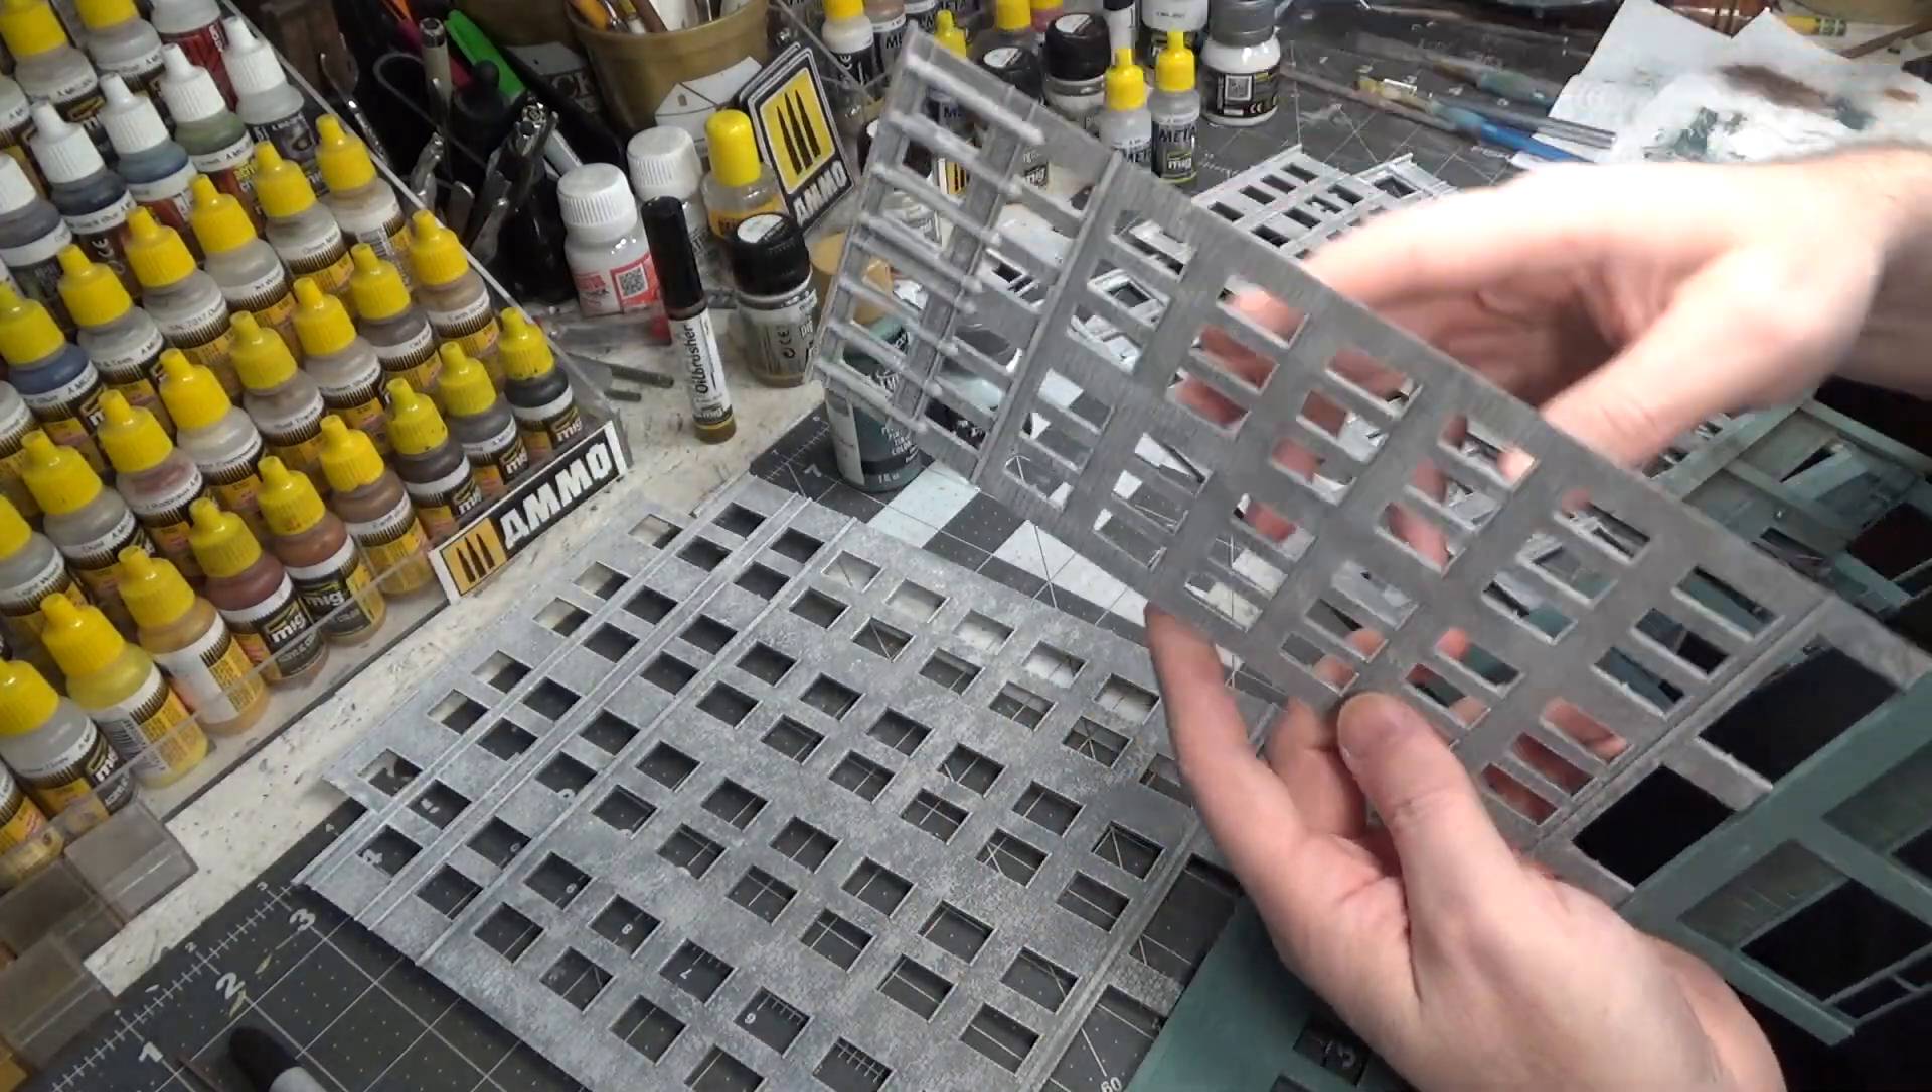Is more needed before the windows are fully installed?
Yes.